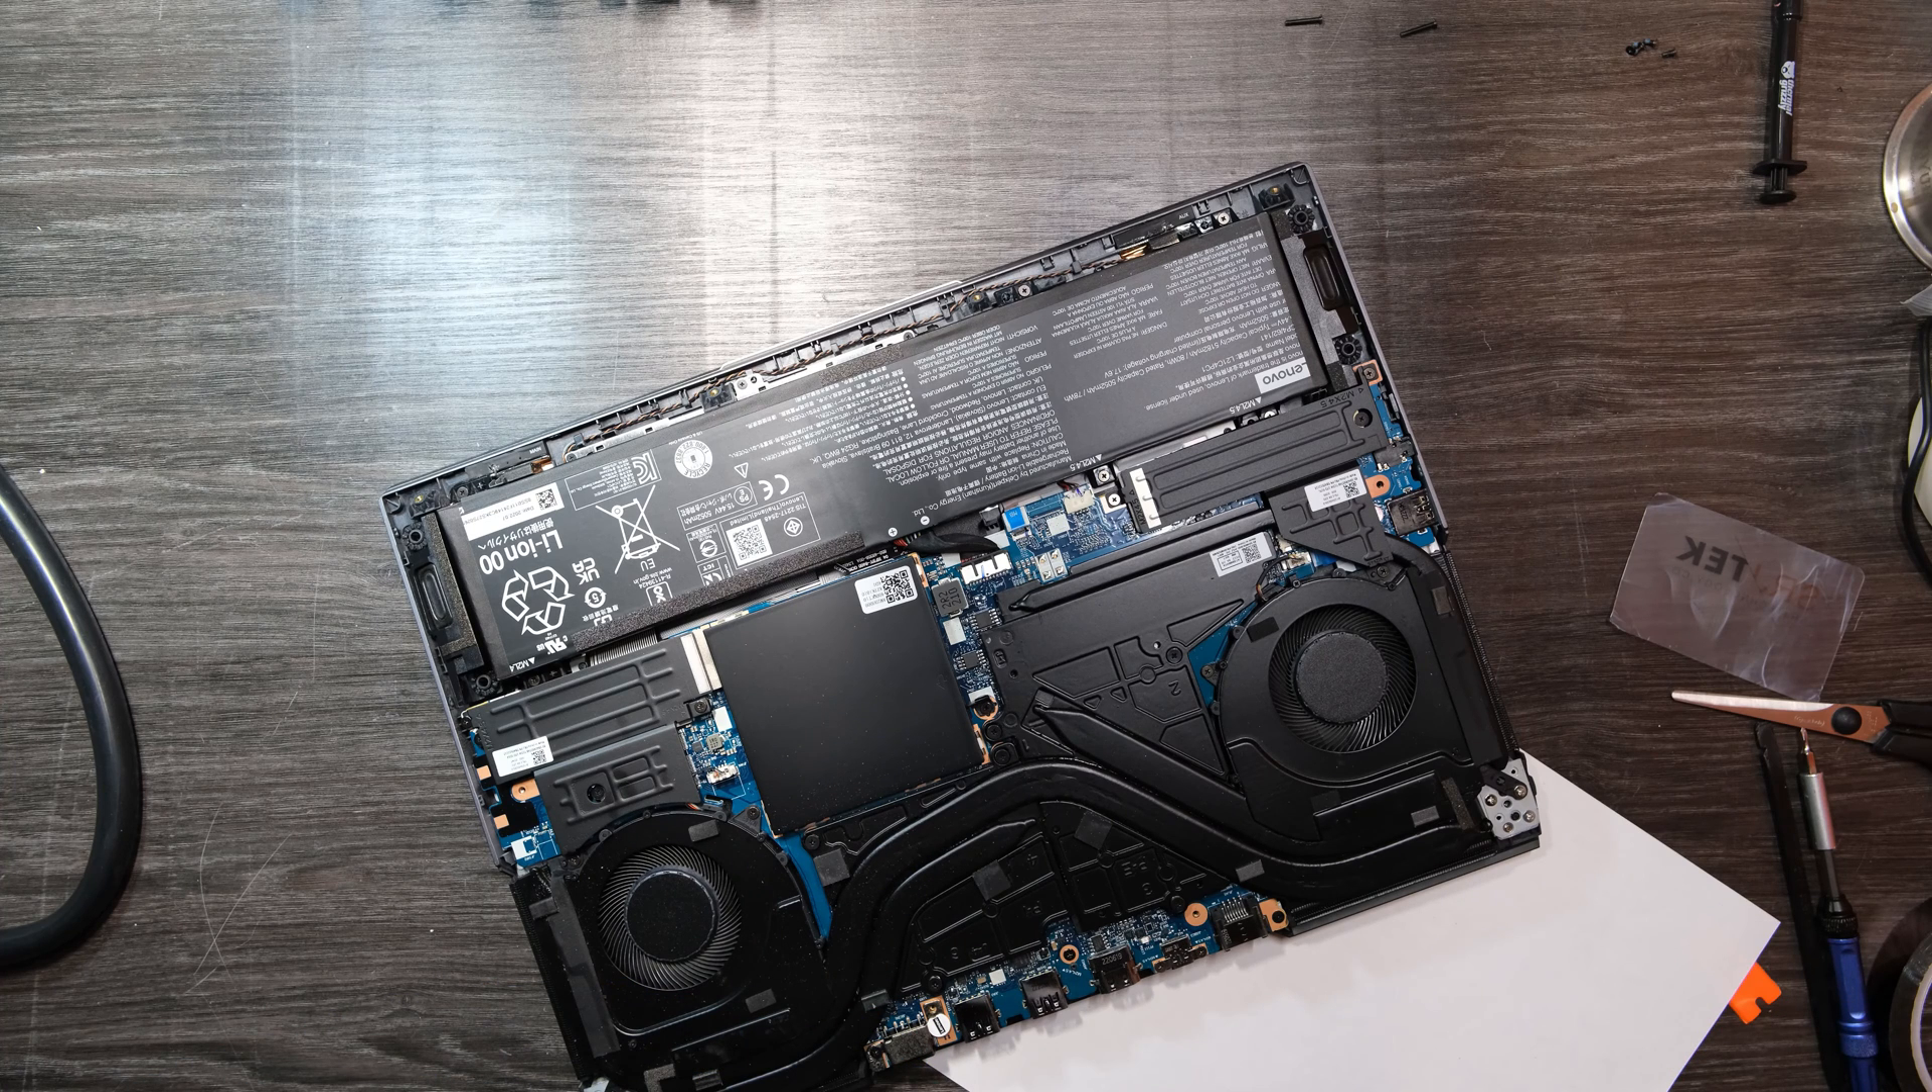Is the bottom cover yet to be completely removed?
No.